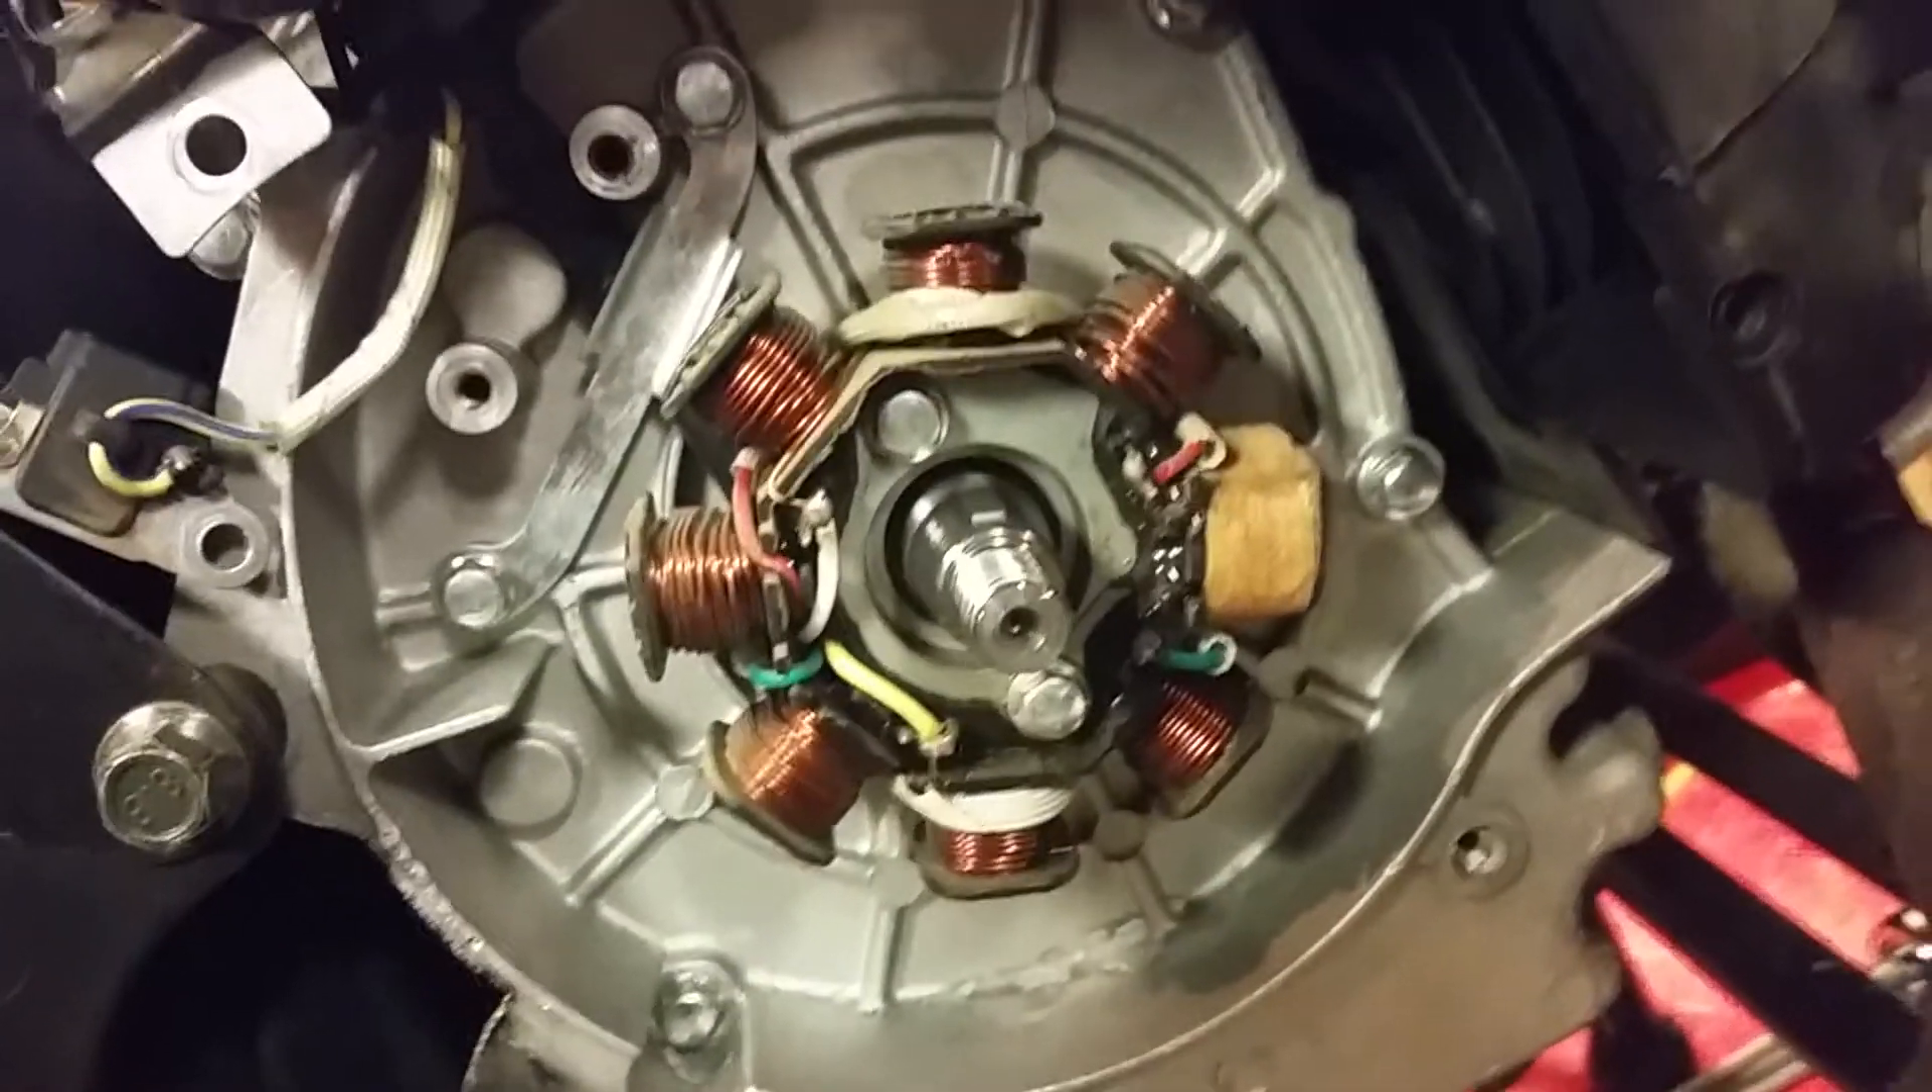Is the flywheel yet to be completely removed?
No.